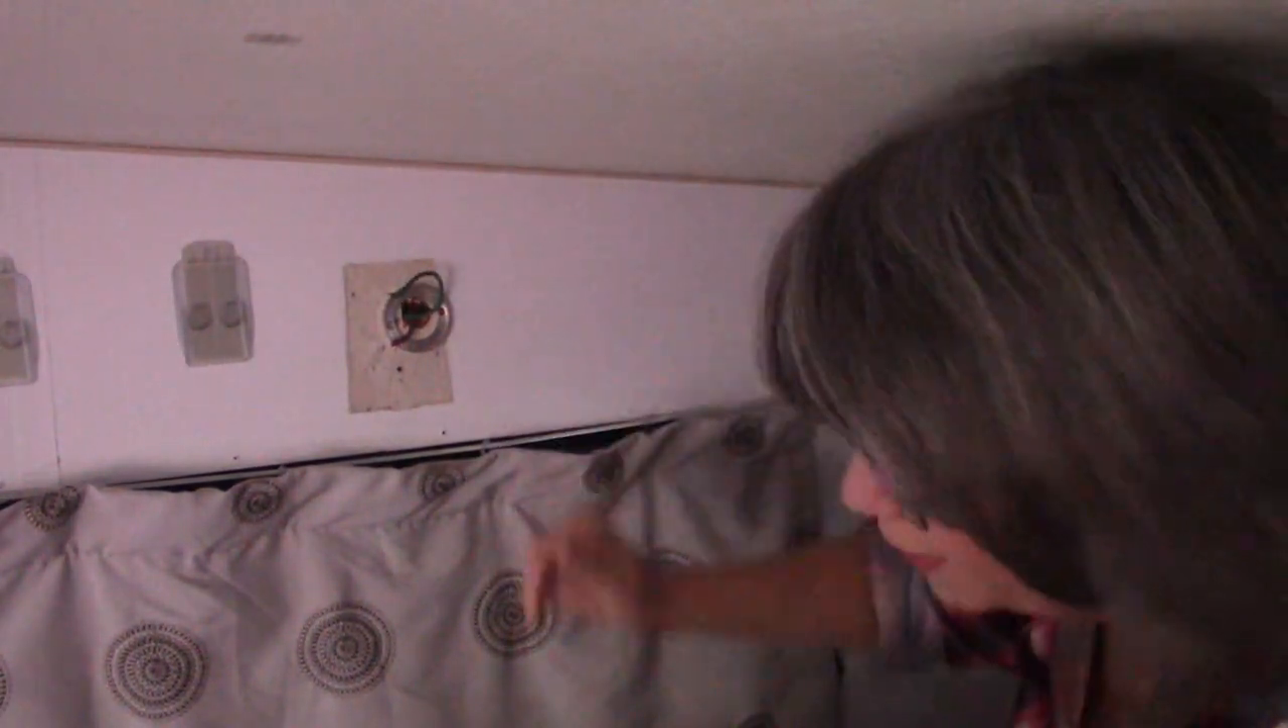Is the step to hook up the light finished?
No.